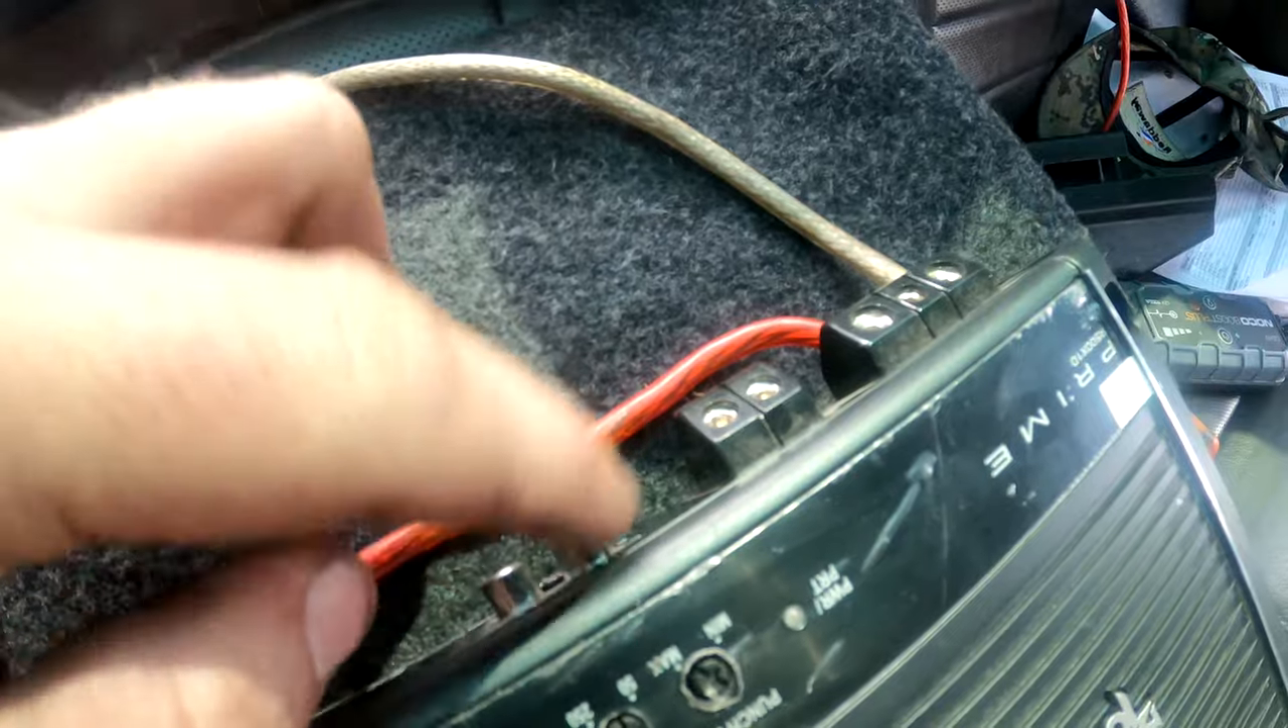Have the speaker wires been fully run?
No.